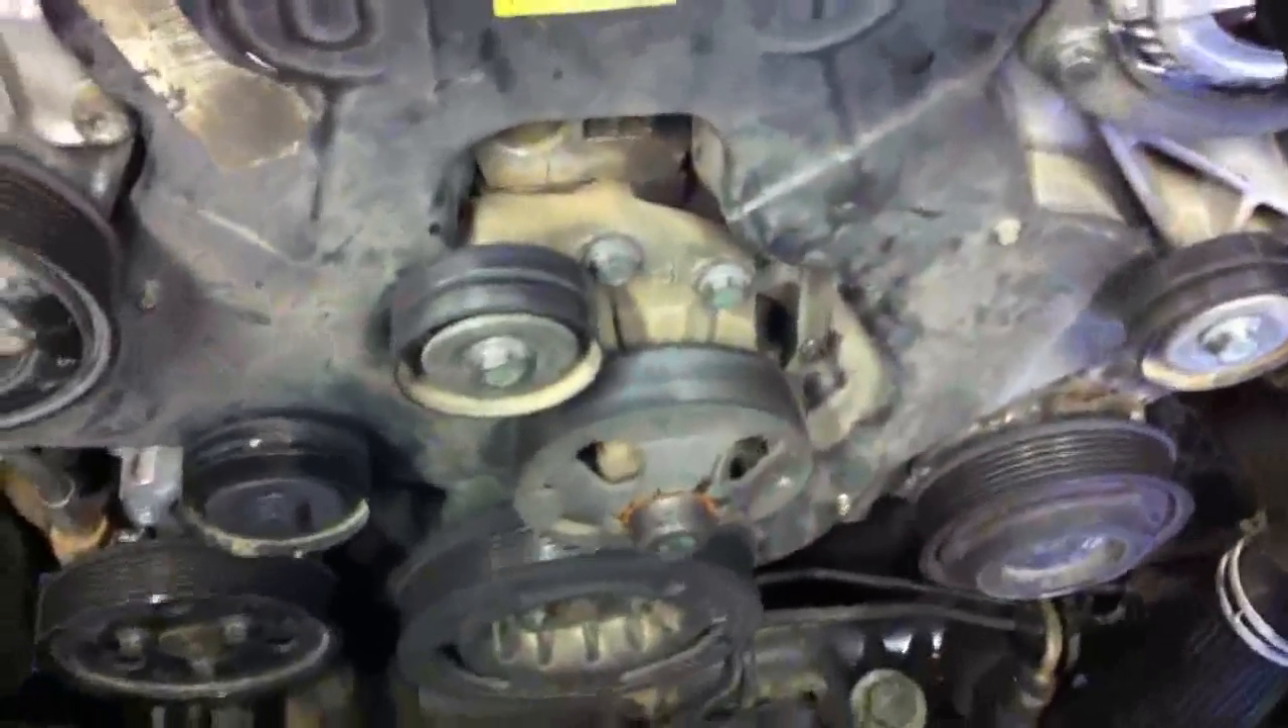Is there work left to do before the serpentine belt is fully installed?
Yes.